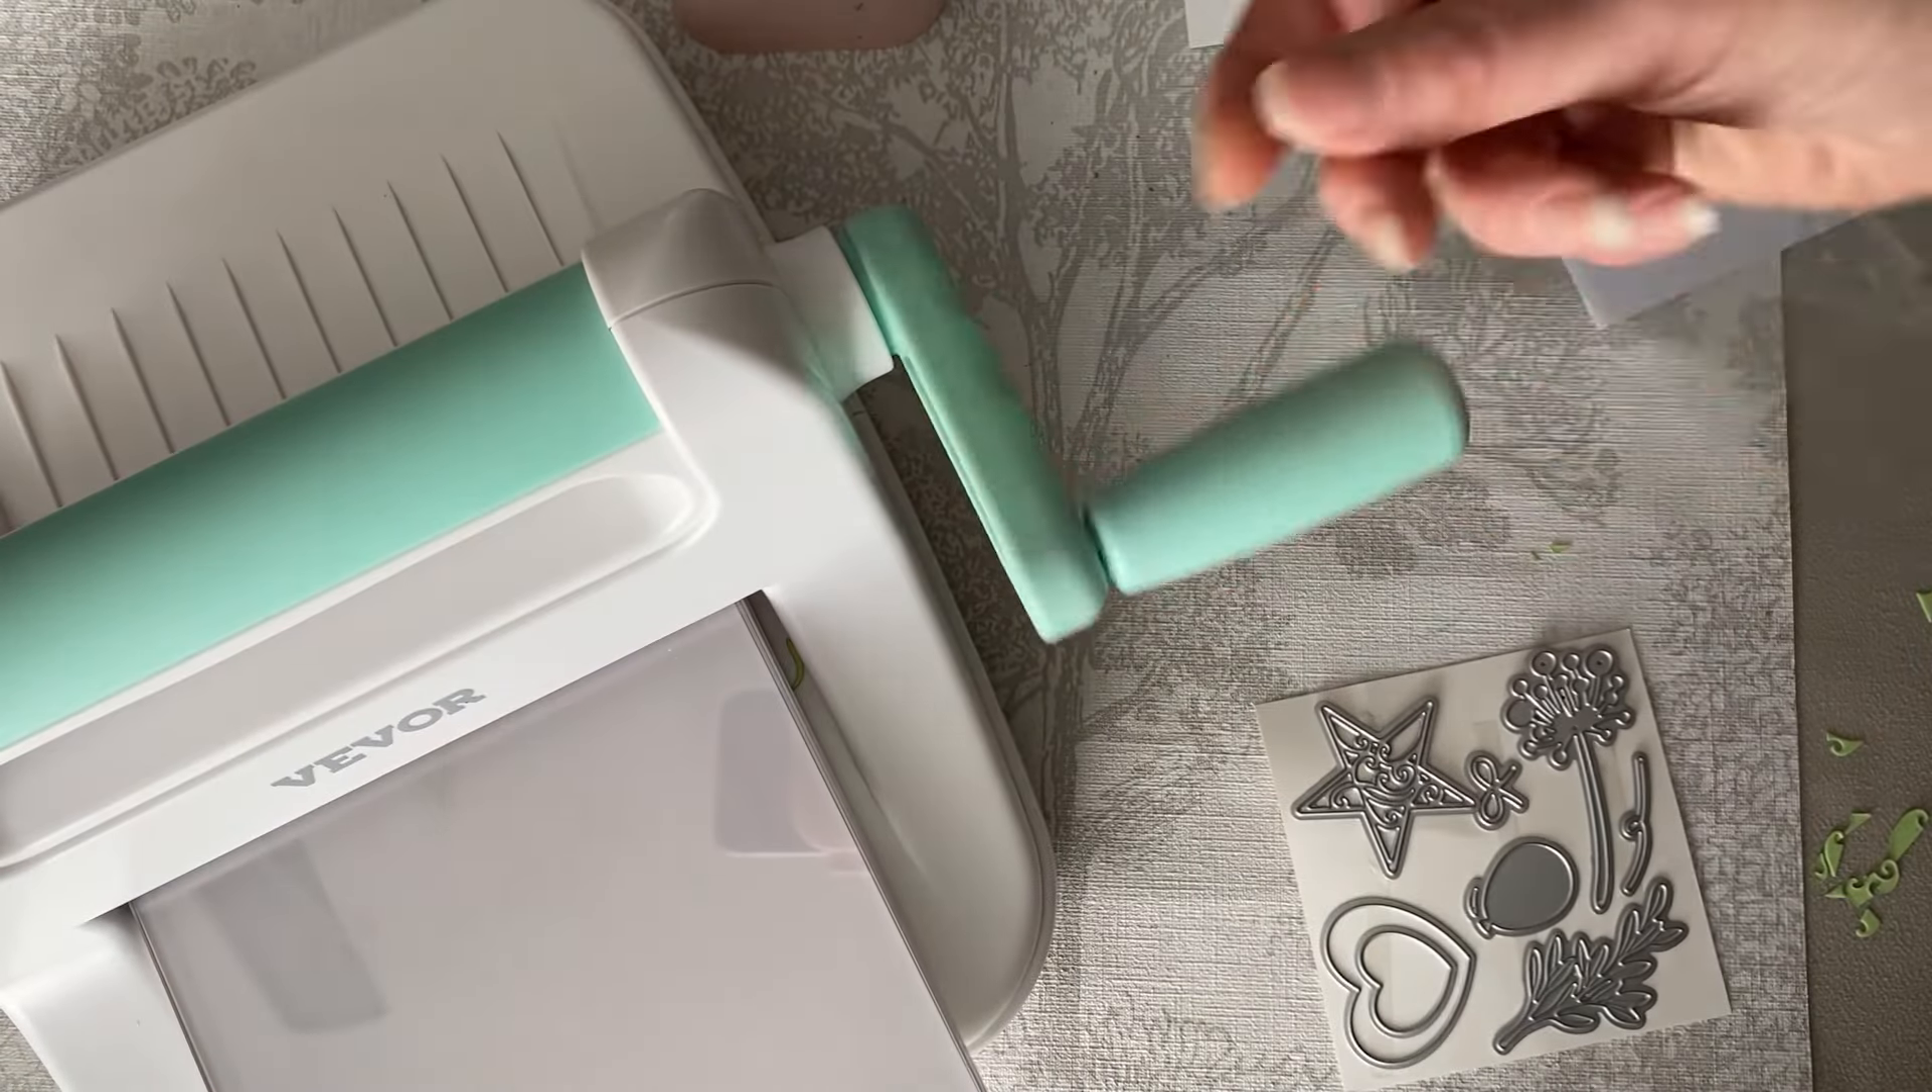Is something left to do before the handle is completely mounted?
No.